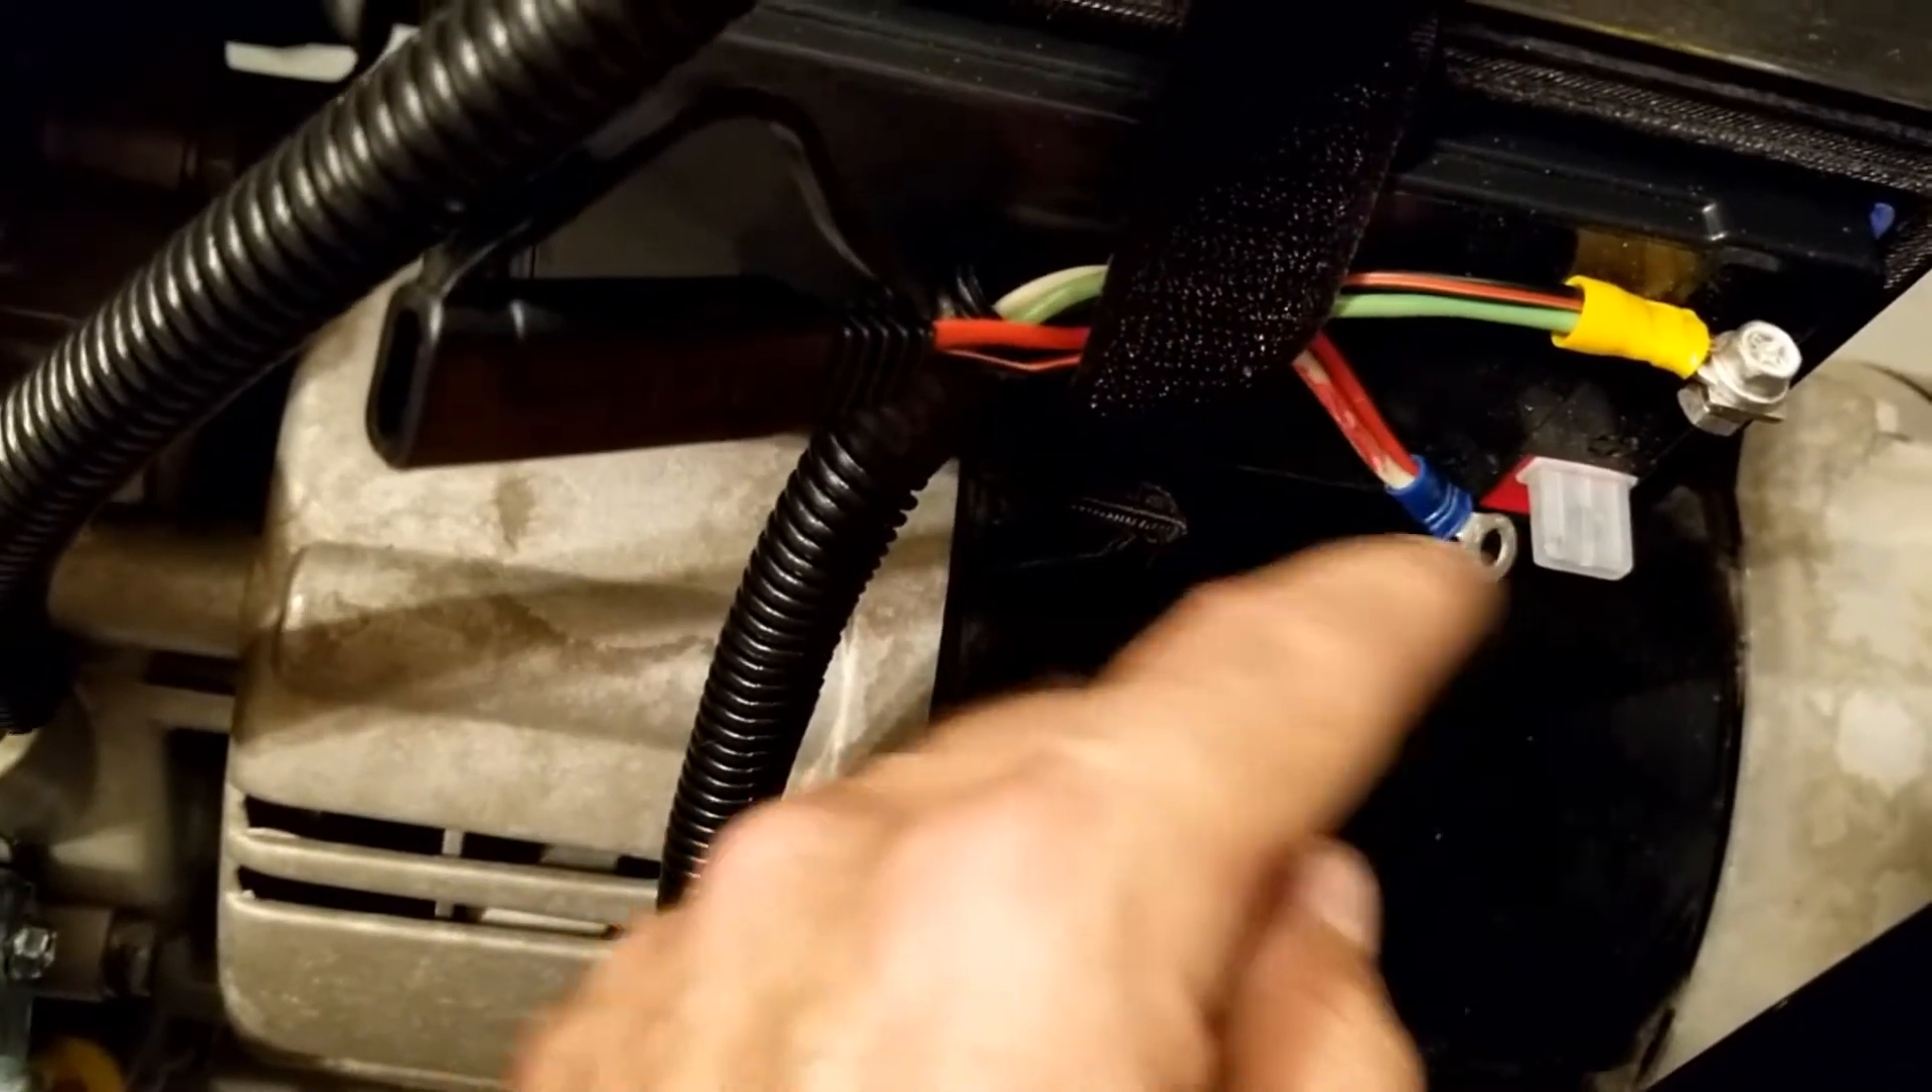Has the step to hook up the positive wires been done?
No.